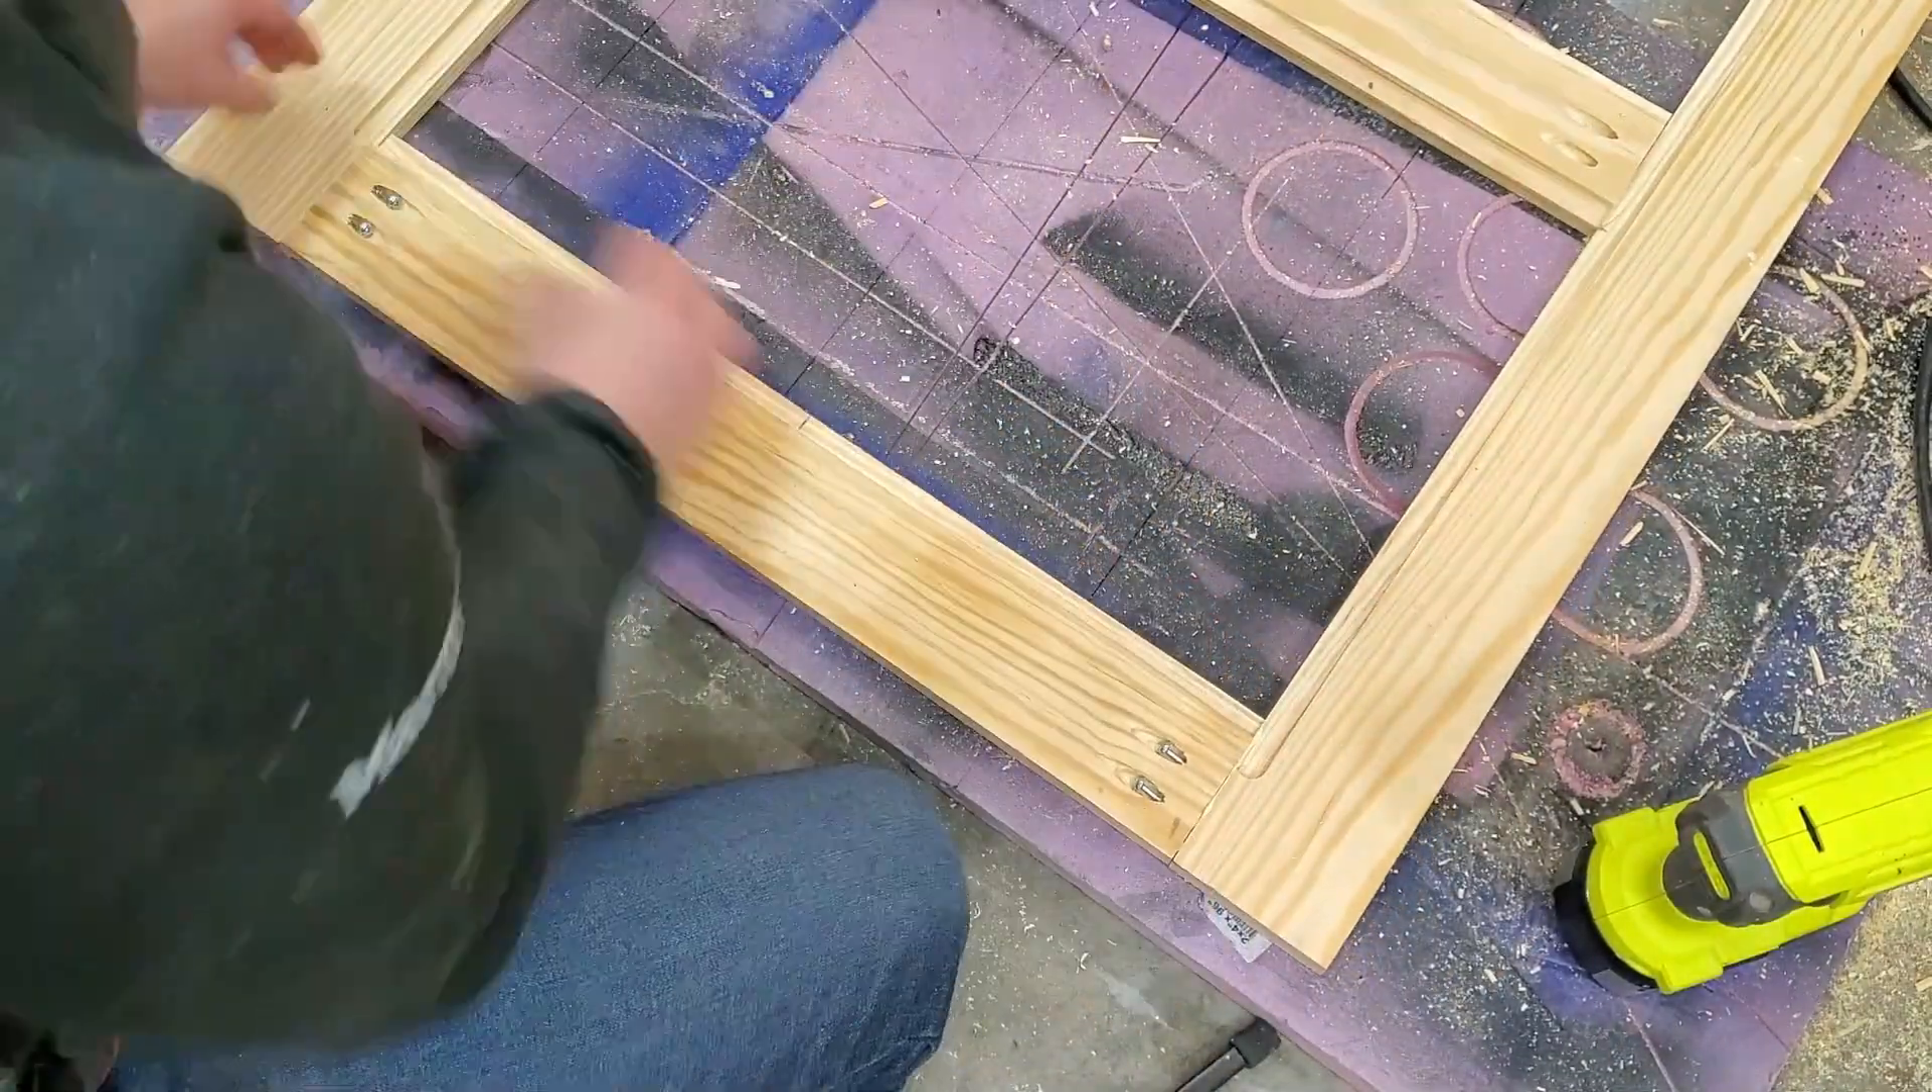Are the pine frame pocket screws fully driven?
No.